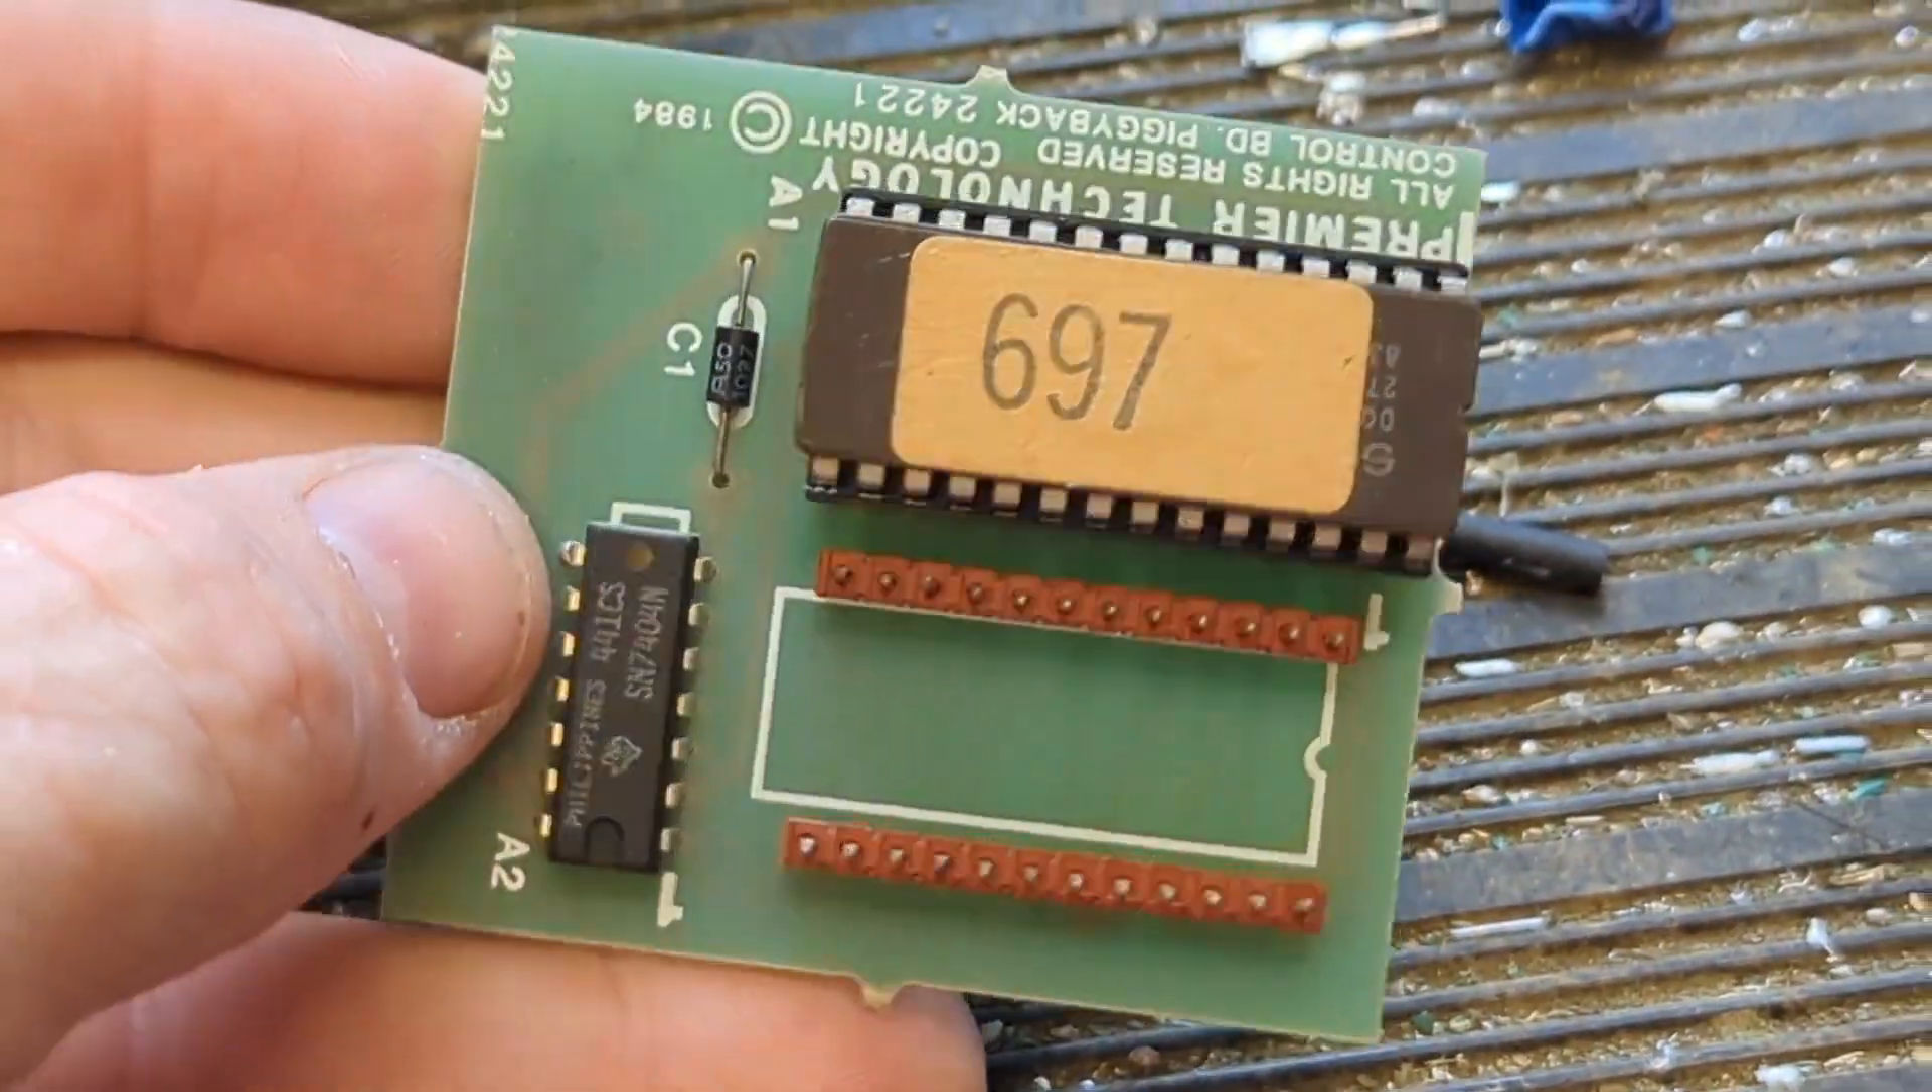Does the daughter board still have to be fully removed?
No.